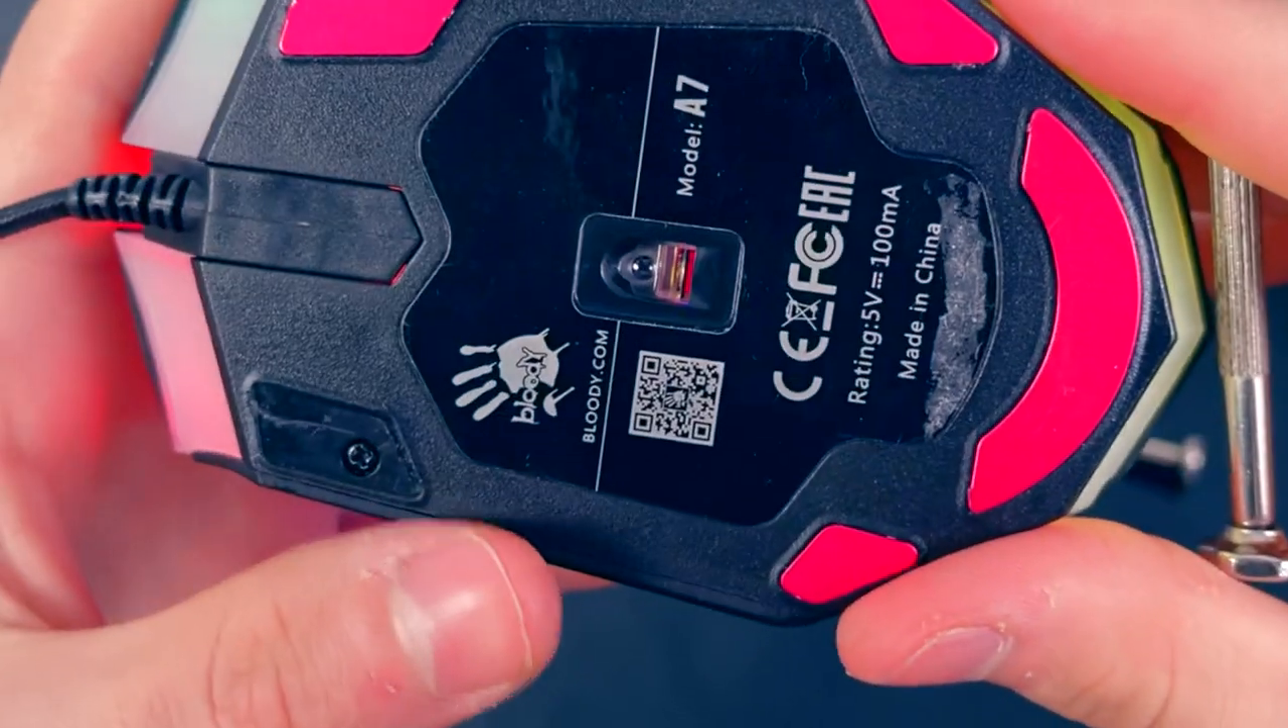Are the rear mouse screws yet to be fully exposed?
Yes.